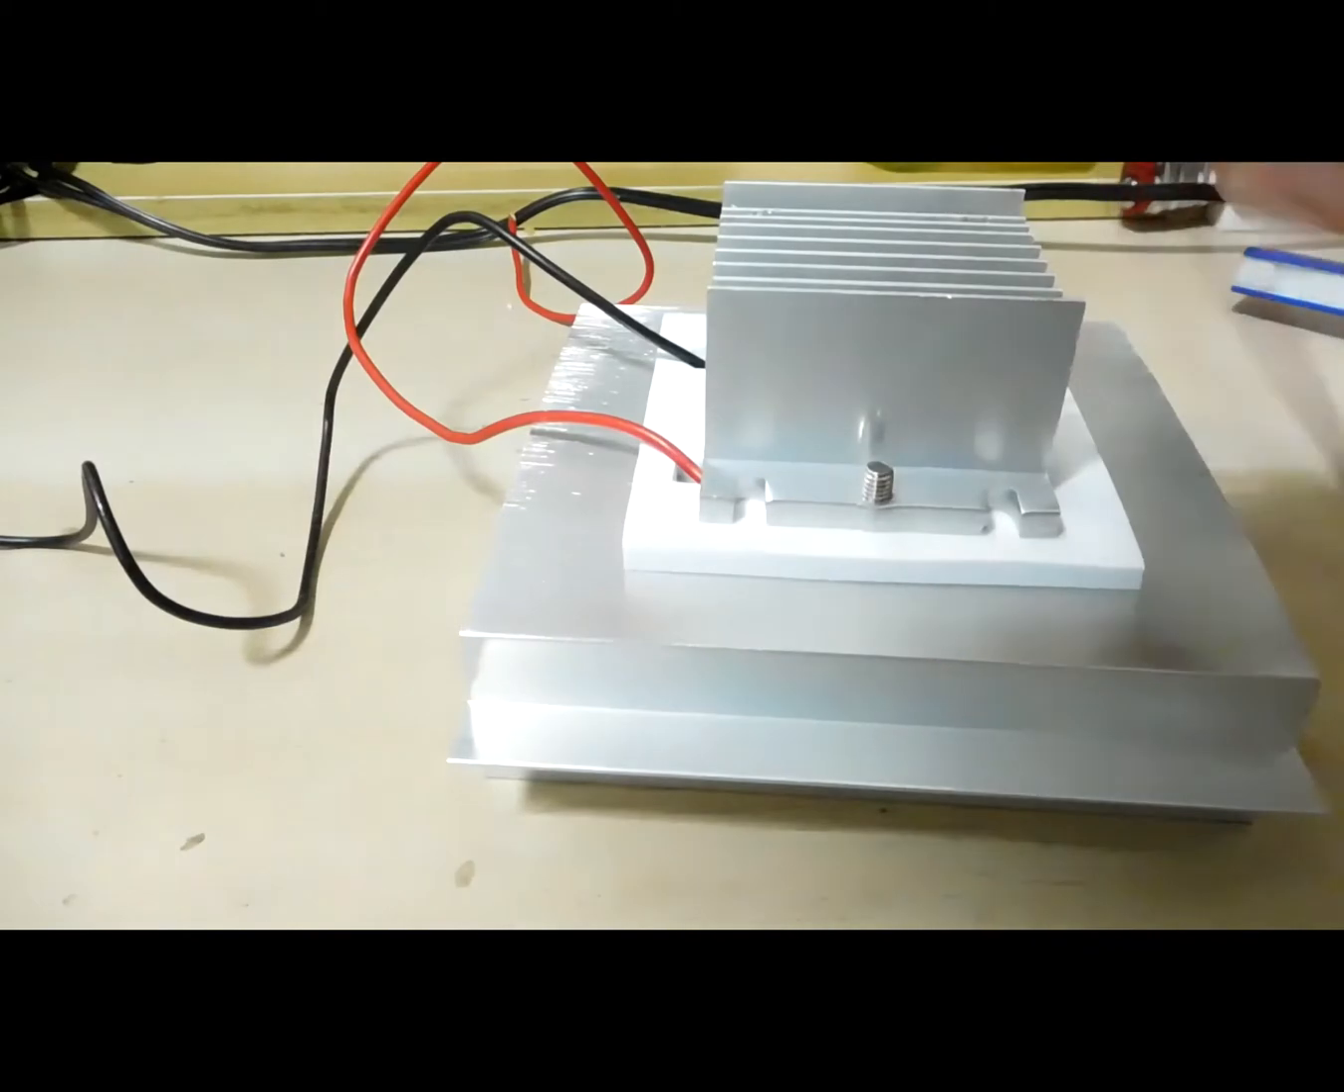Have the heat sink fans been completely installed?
No.